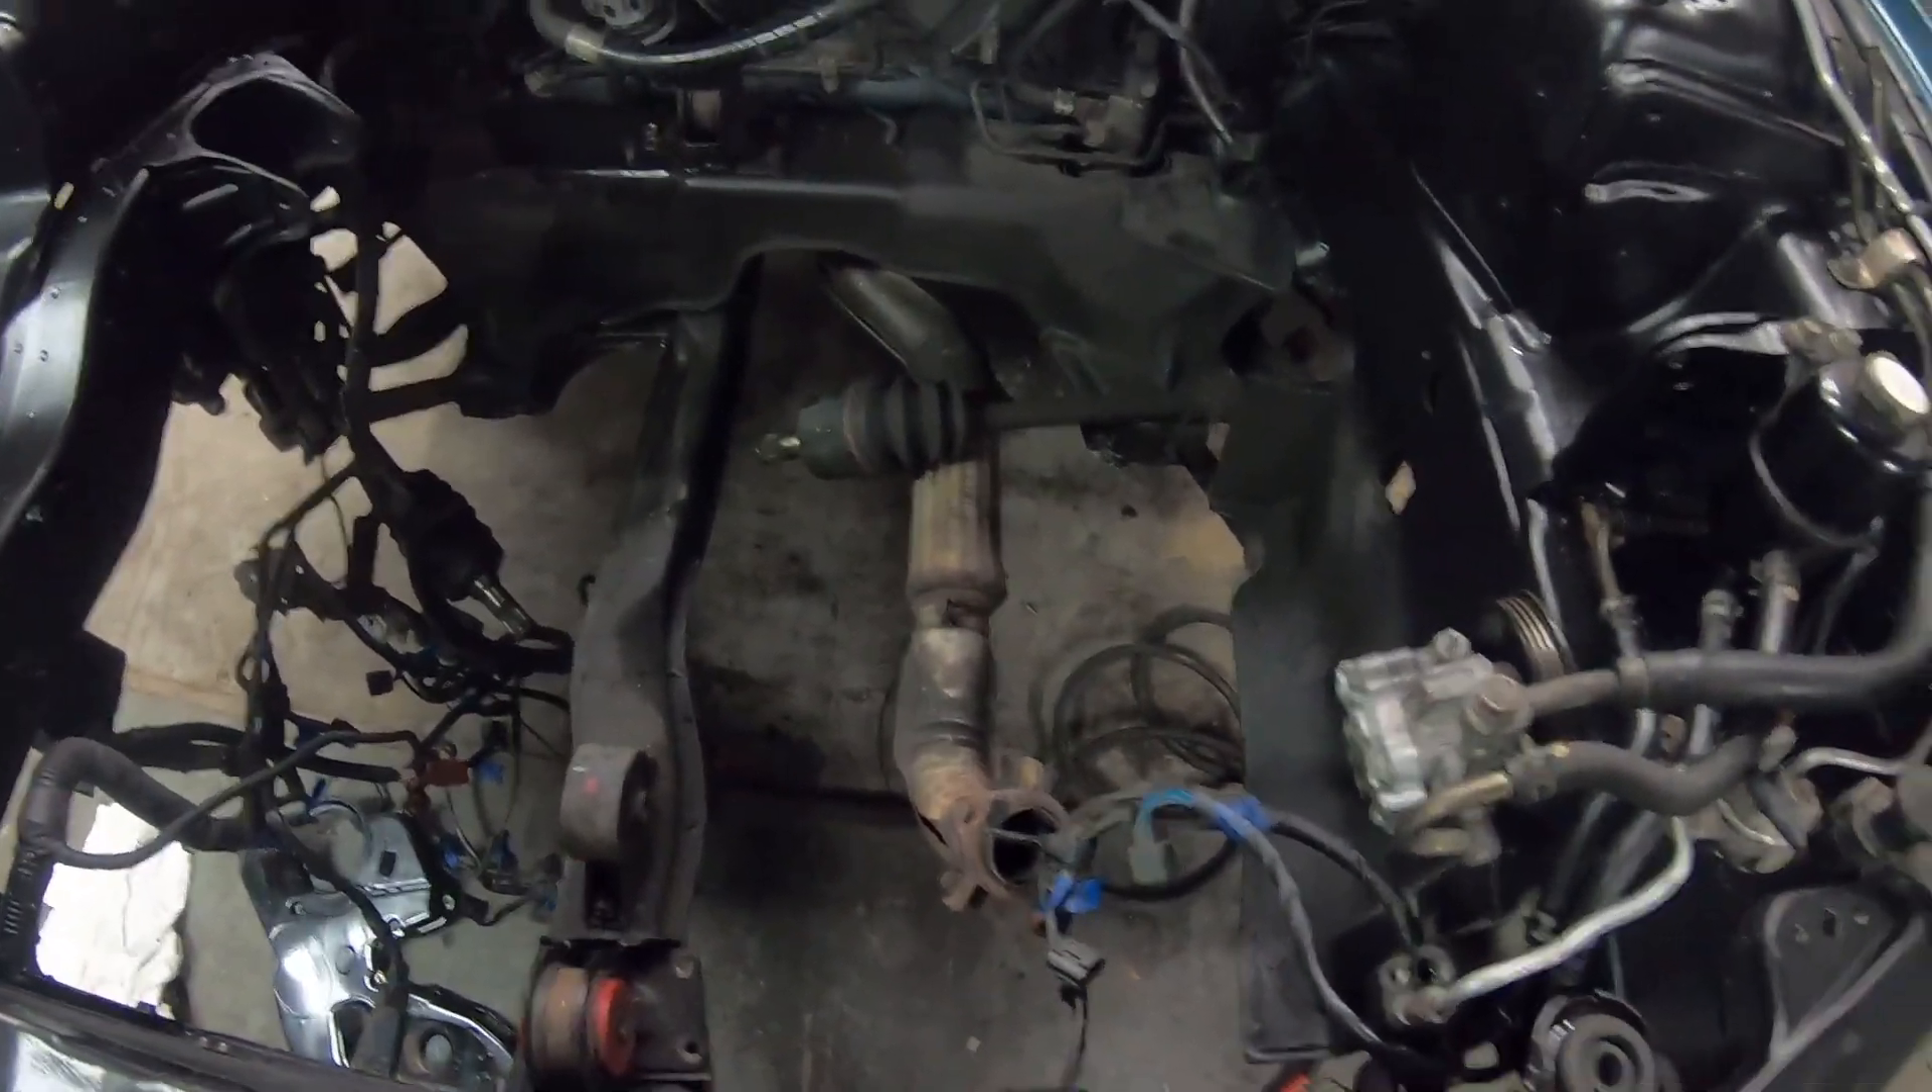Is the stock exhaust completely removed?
No.